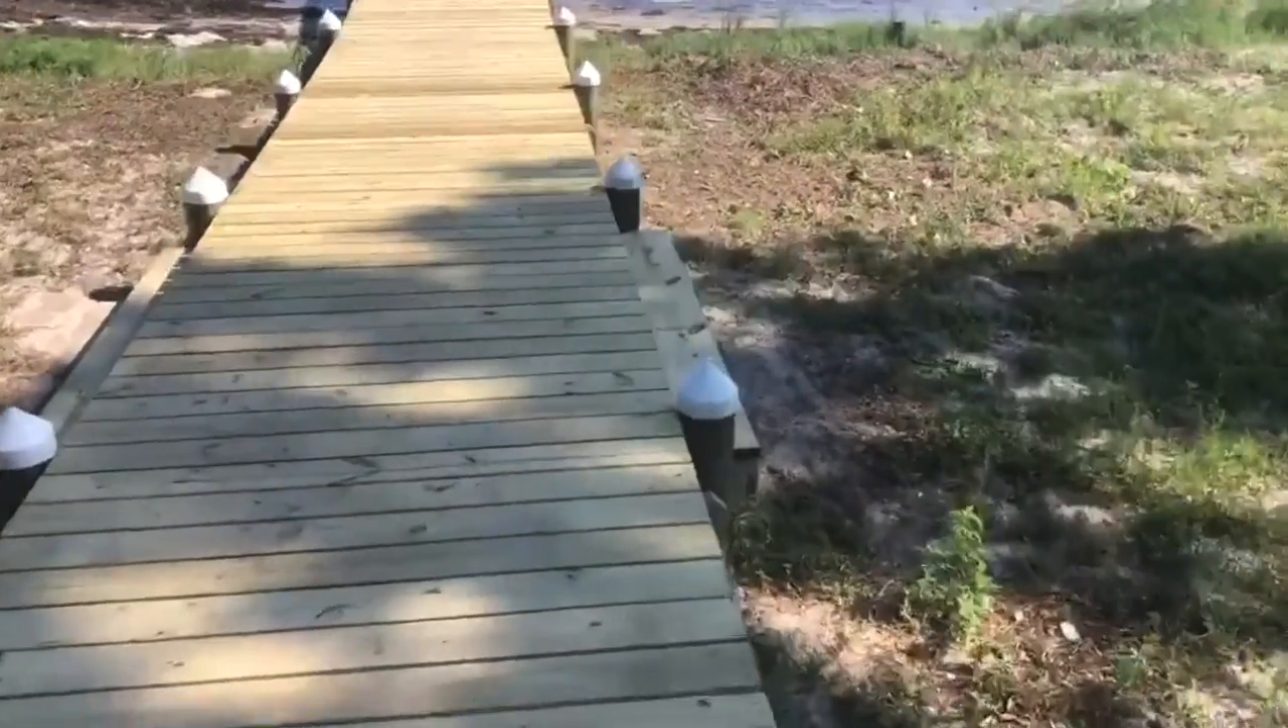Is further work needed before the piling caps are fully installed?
No.